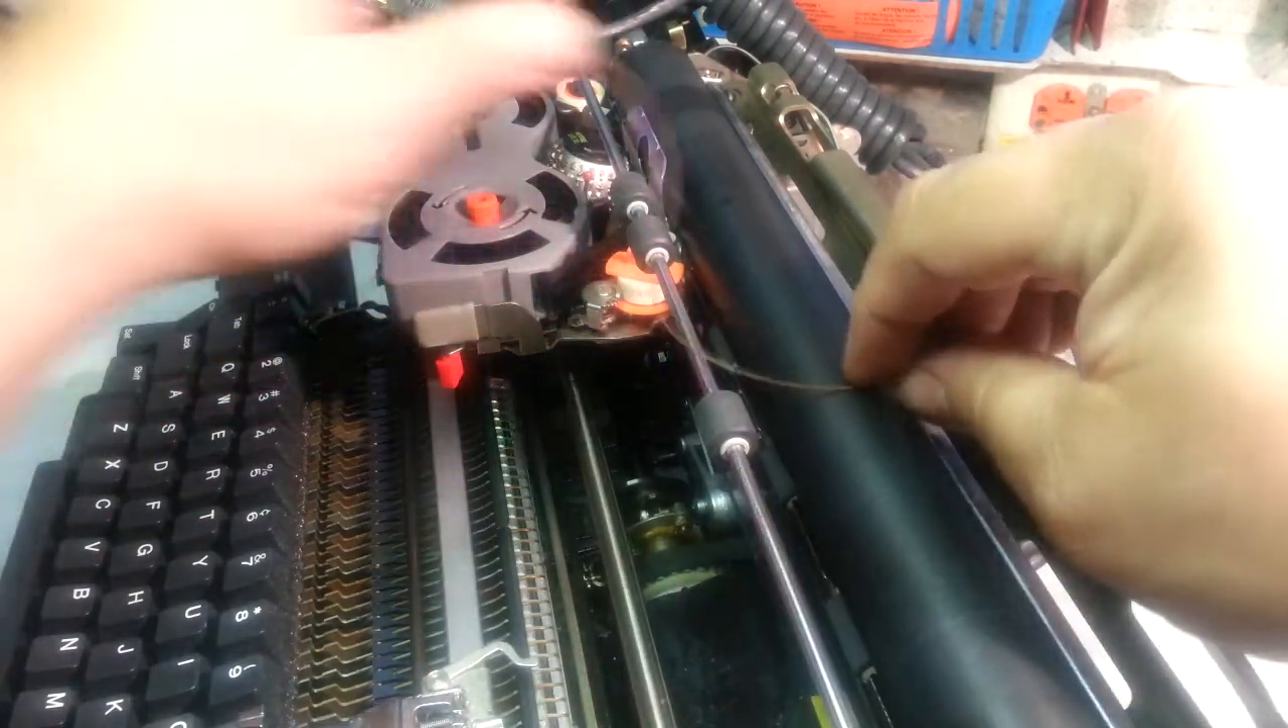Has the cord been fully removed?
No.